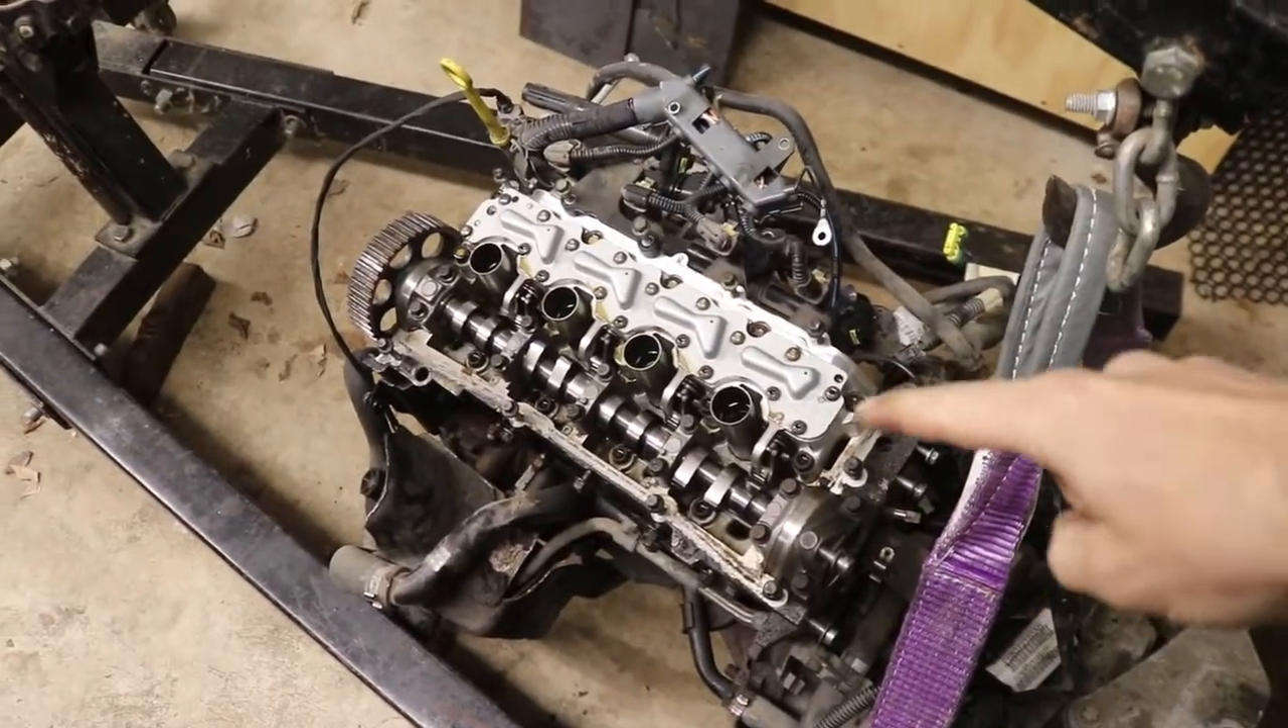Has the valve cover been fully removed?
Yes.